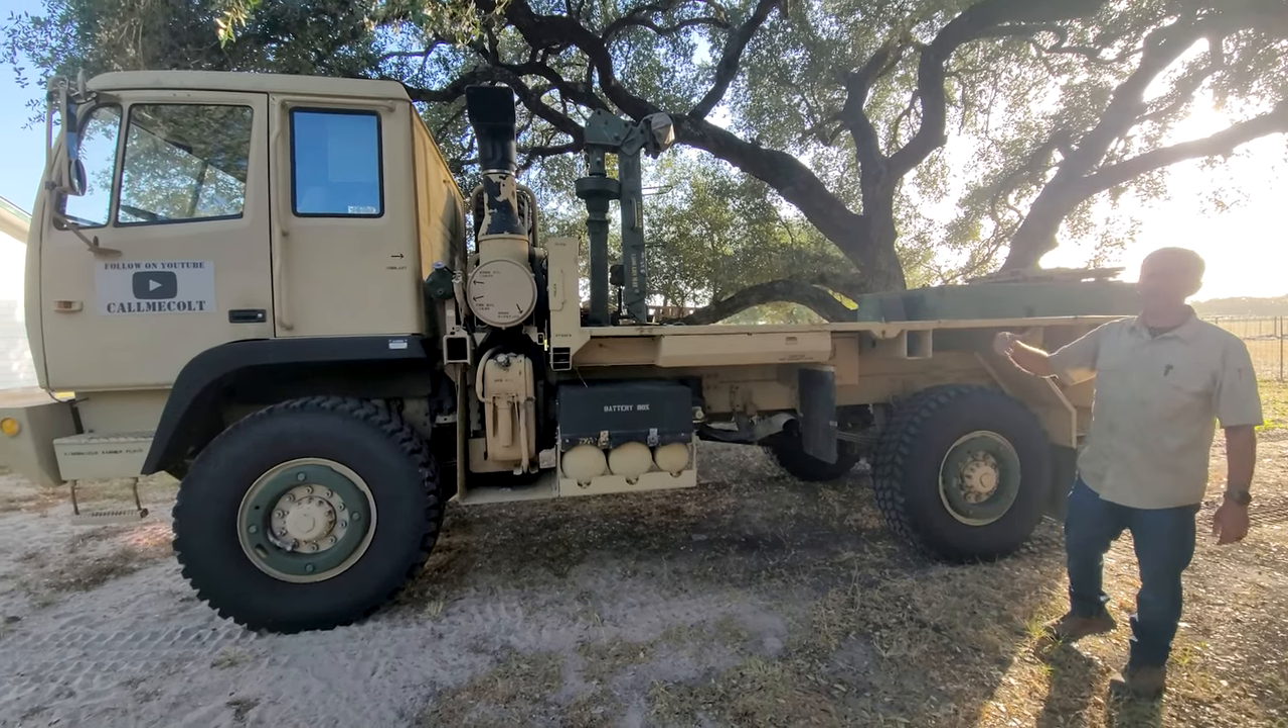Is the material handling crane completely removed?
No.